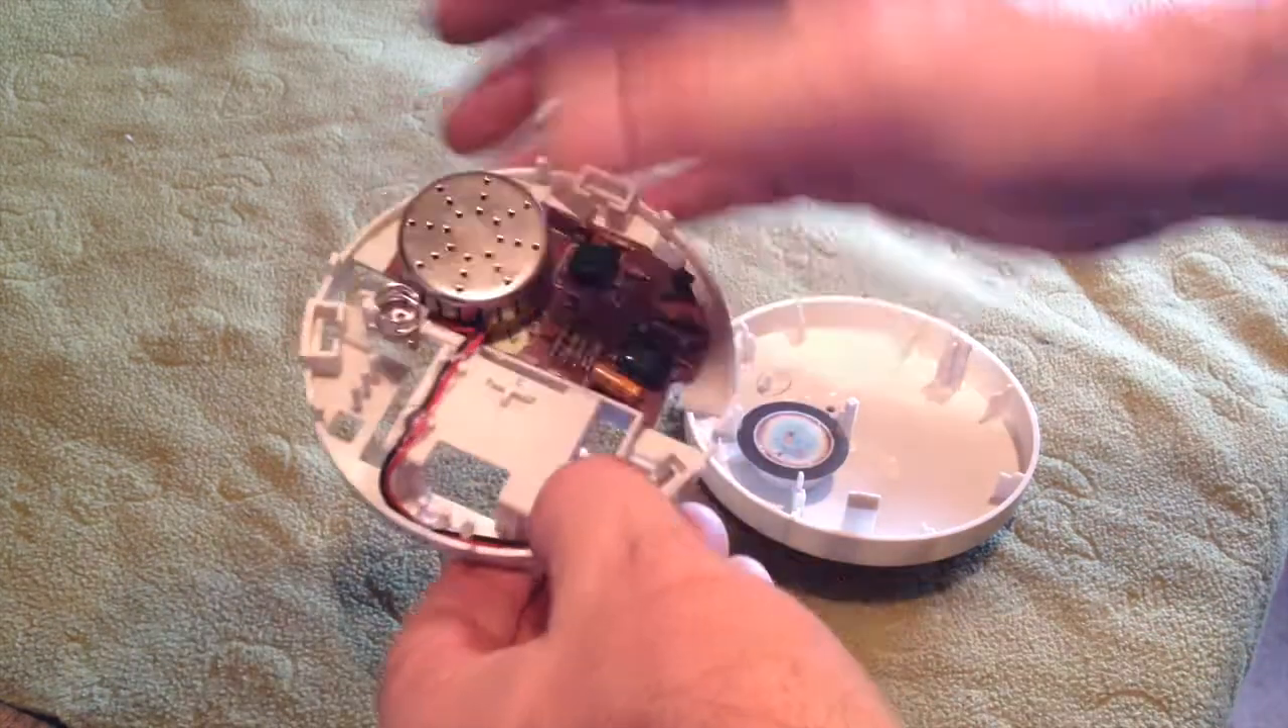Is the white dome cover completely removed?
Yes.